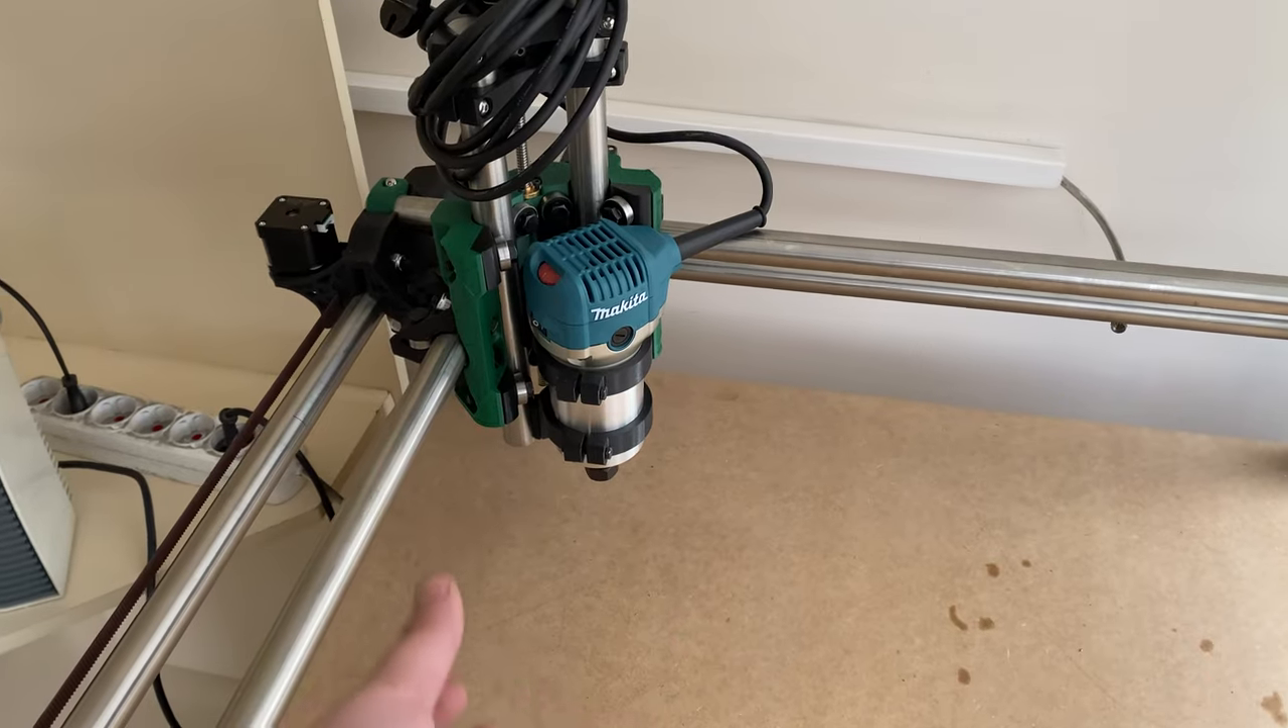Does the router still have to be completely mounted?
No.